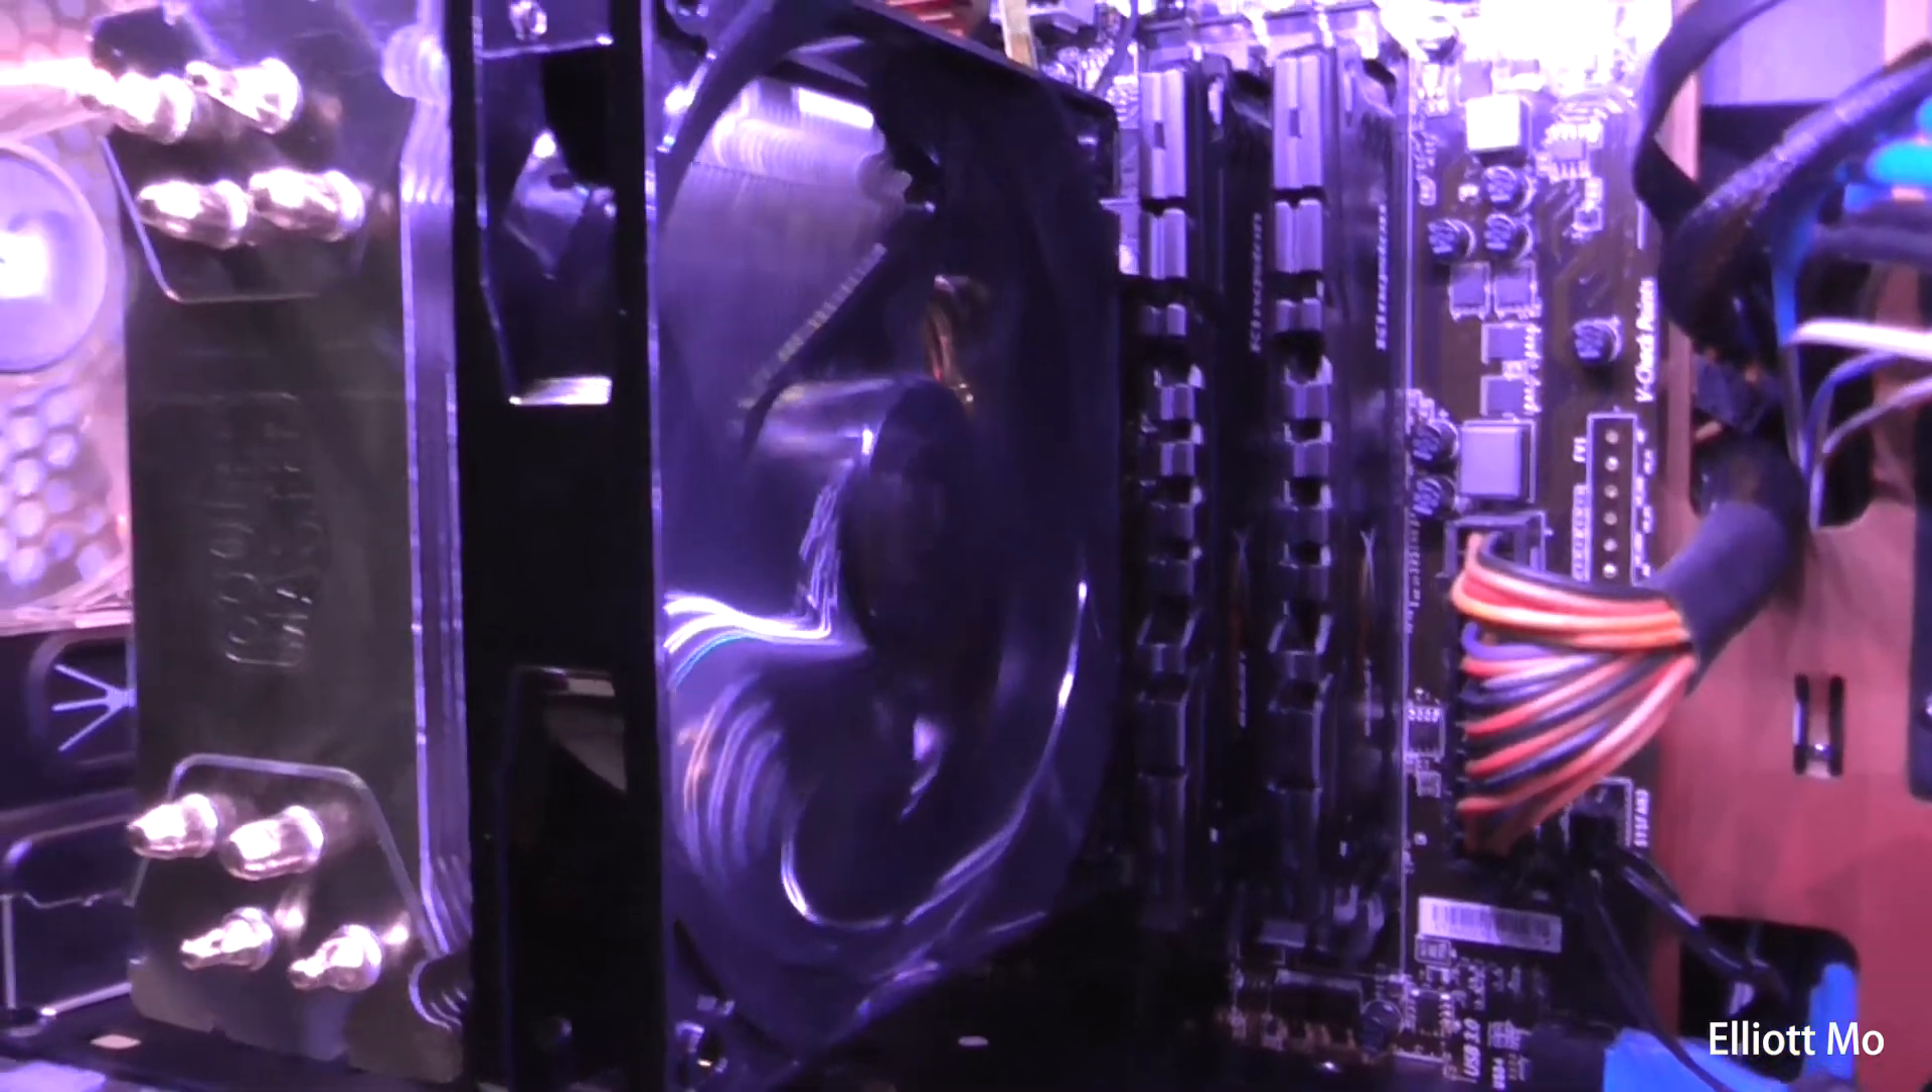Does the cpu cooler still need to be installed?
No.